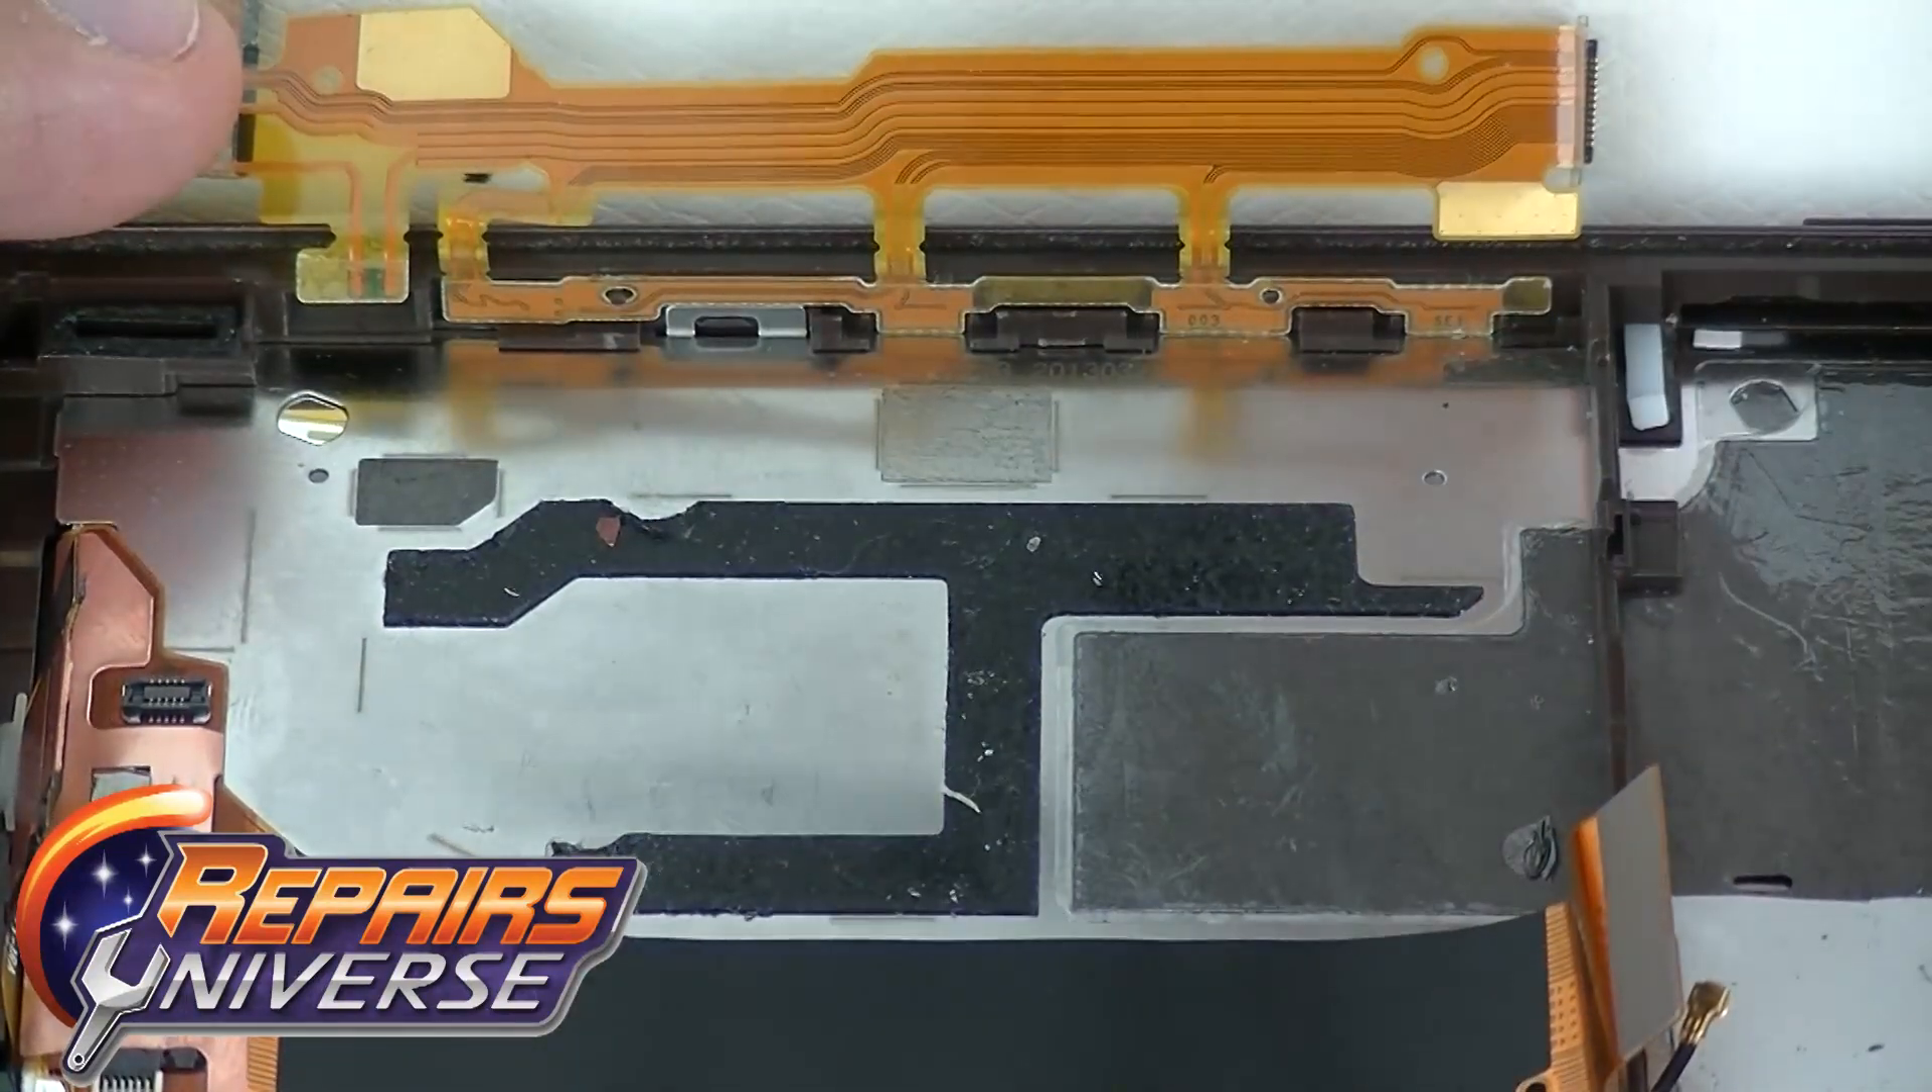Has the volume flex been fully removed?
No.